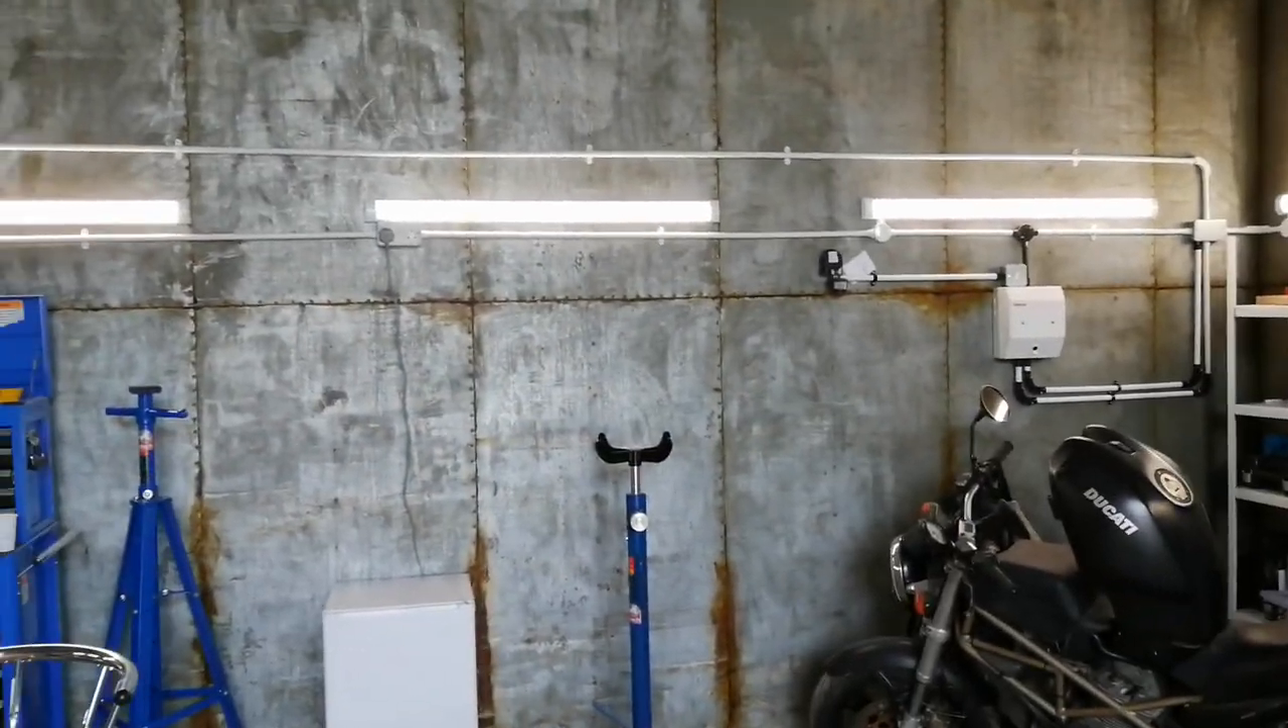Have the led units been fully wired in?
Yes.